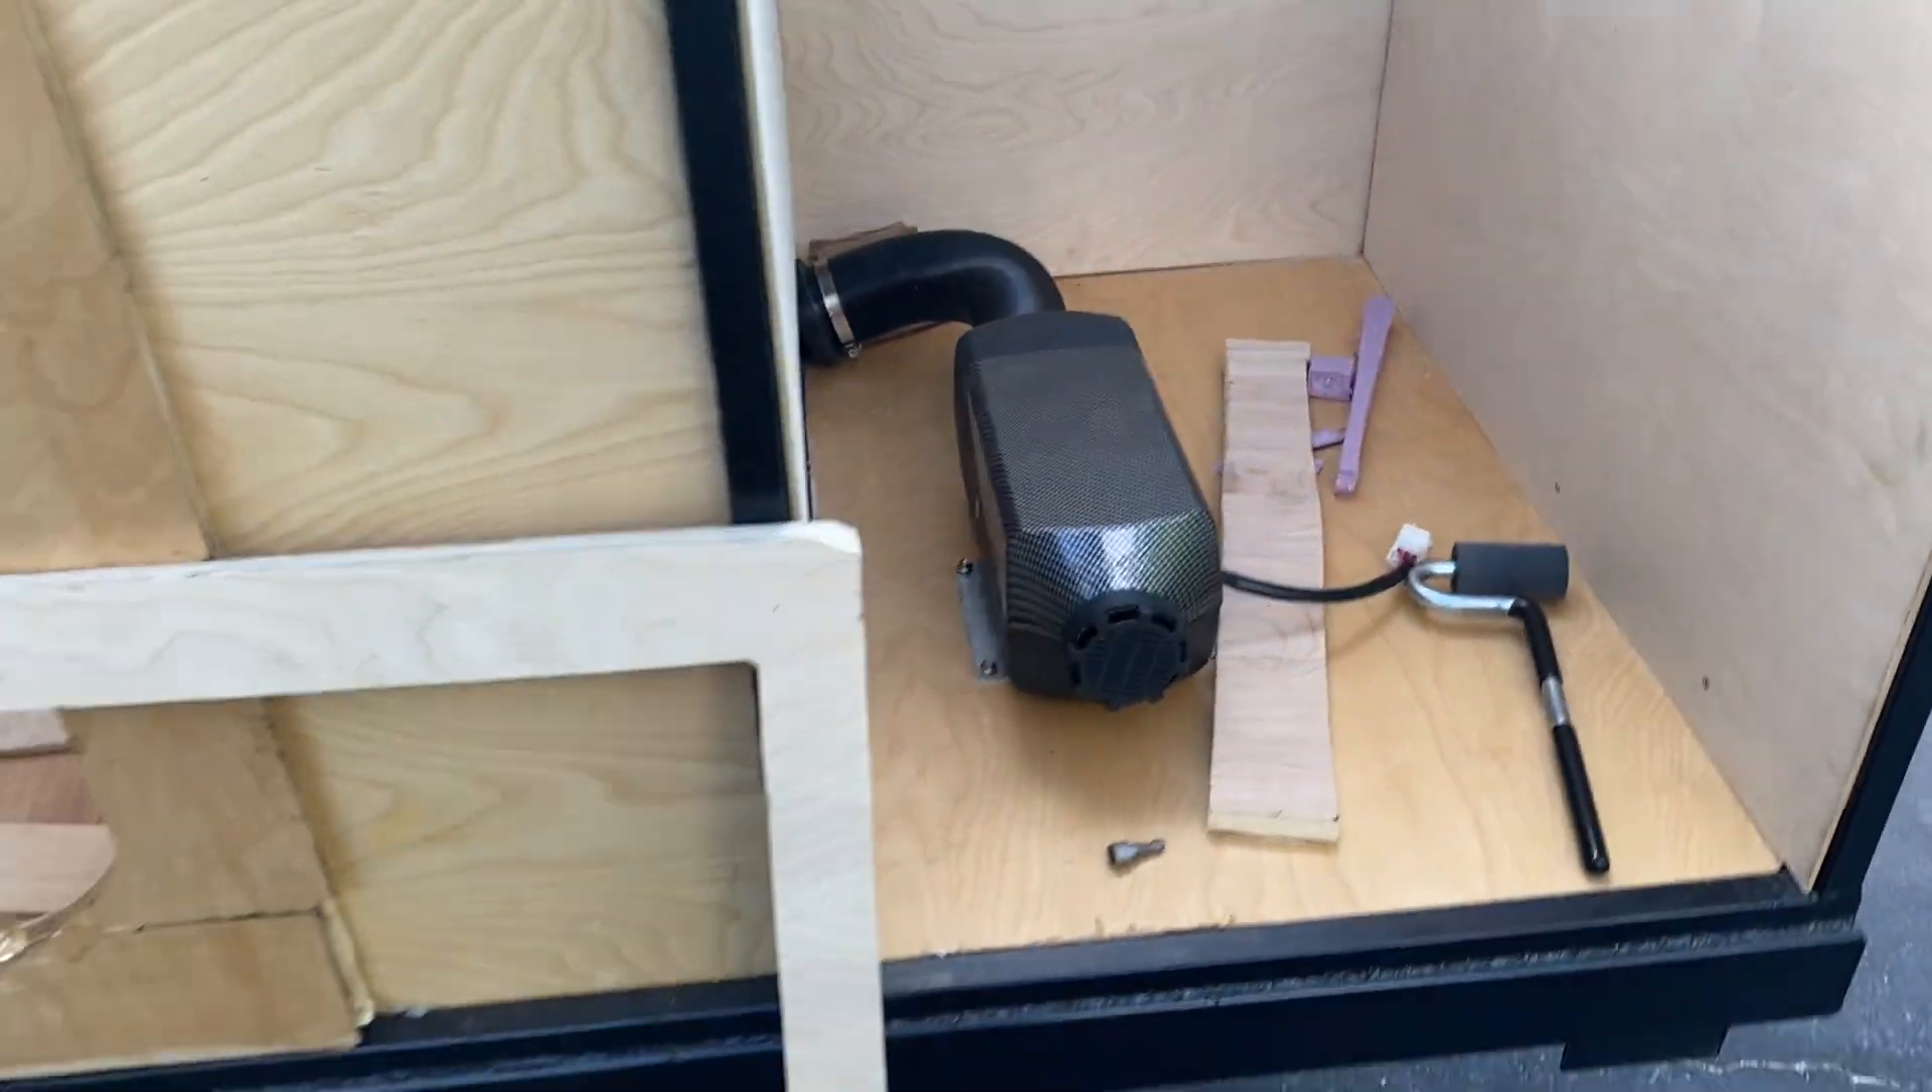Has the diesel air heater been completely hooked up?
No.